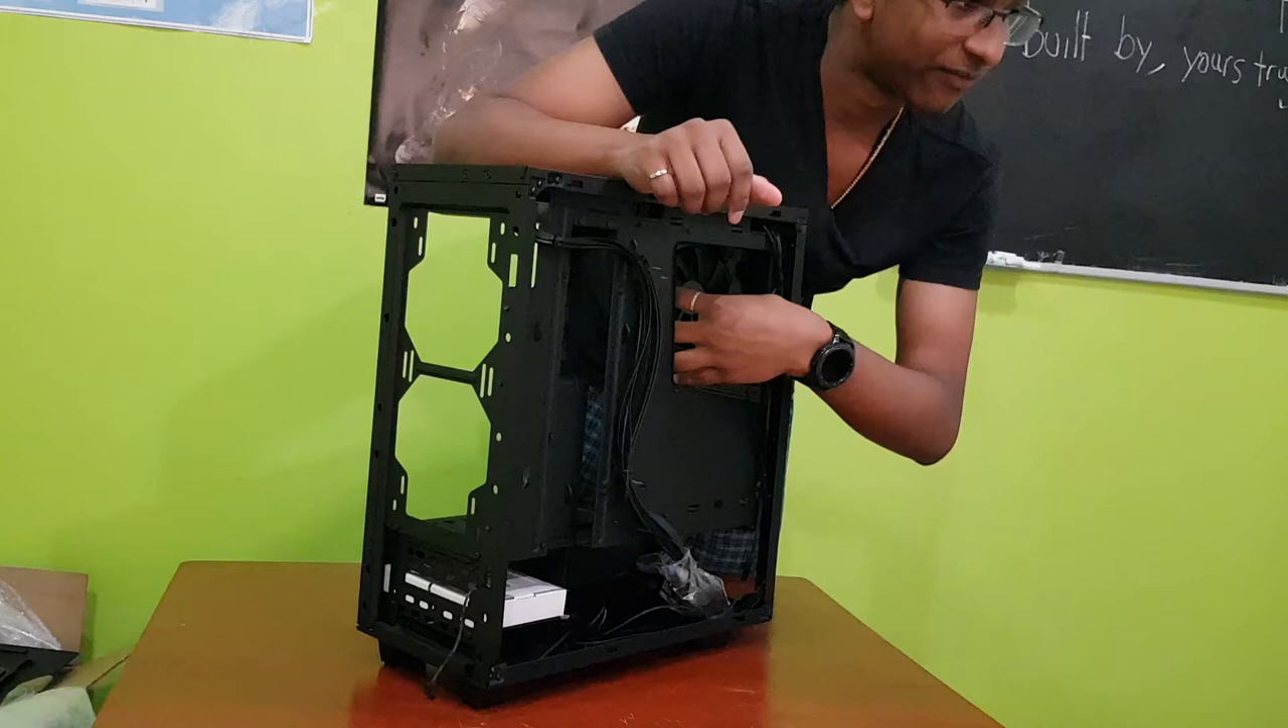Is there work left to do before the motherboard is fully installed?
Yes.